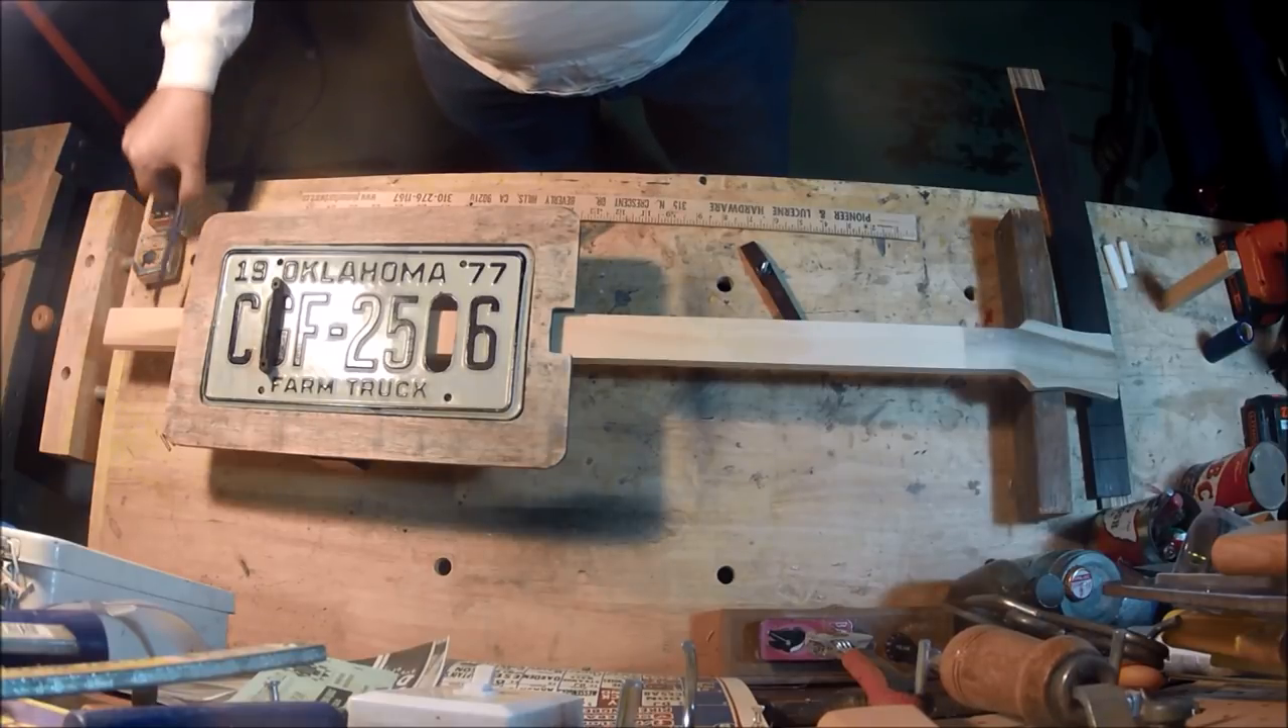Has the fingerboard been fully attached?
No.